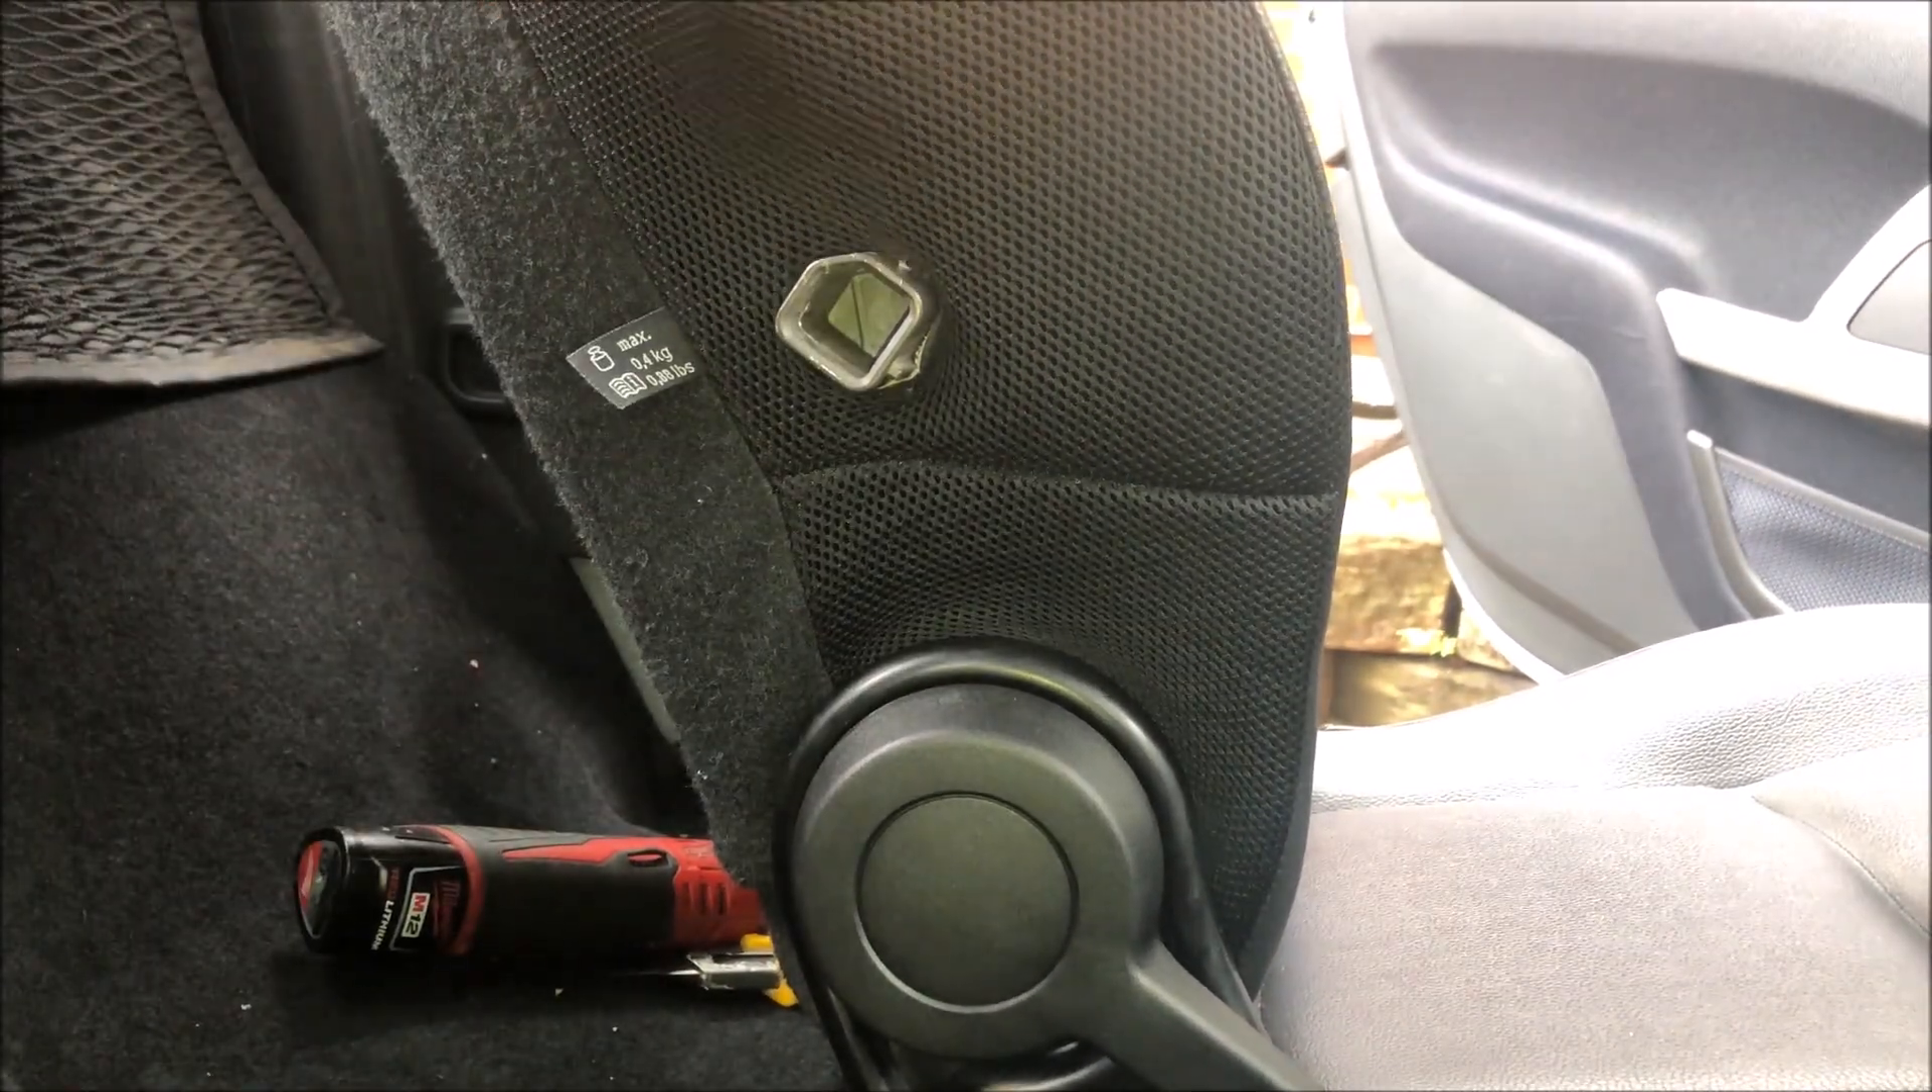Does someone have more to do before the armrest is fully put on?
Yes.